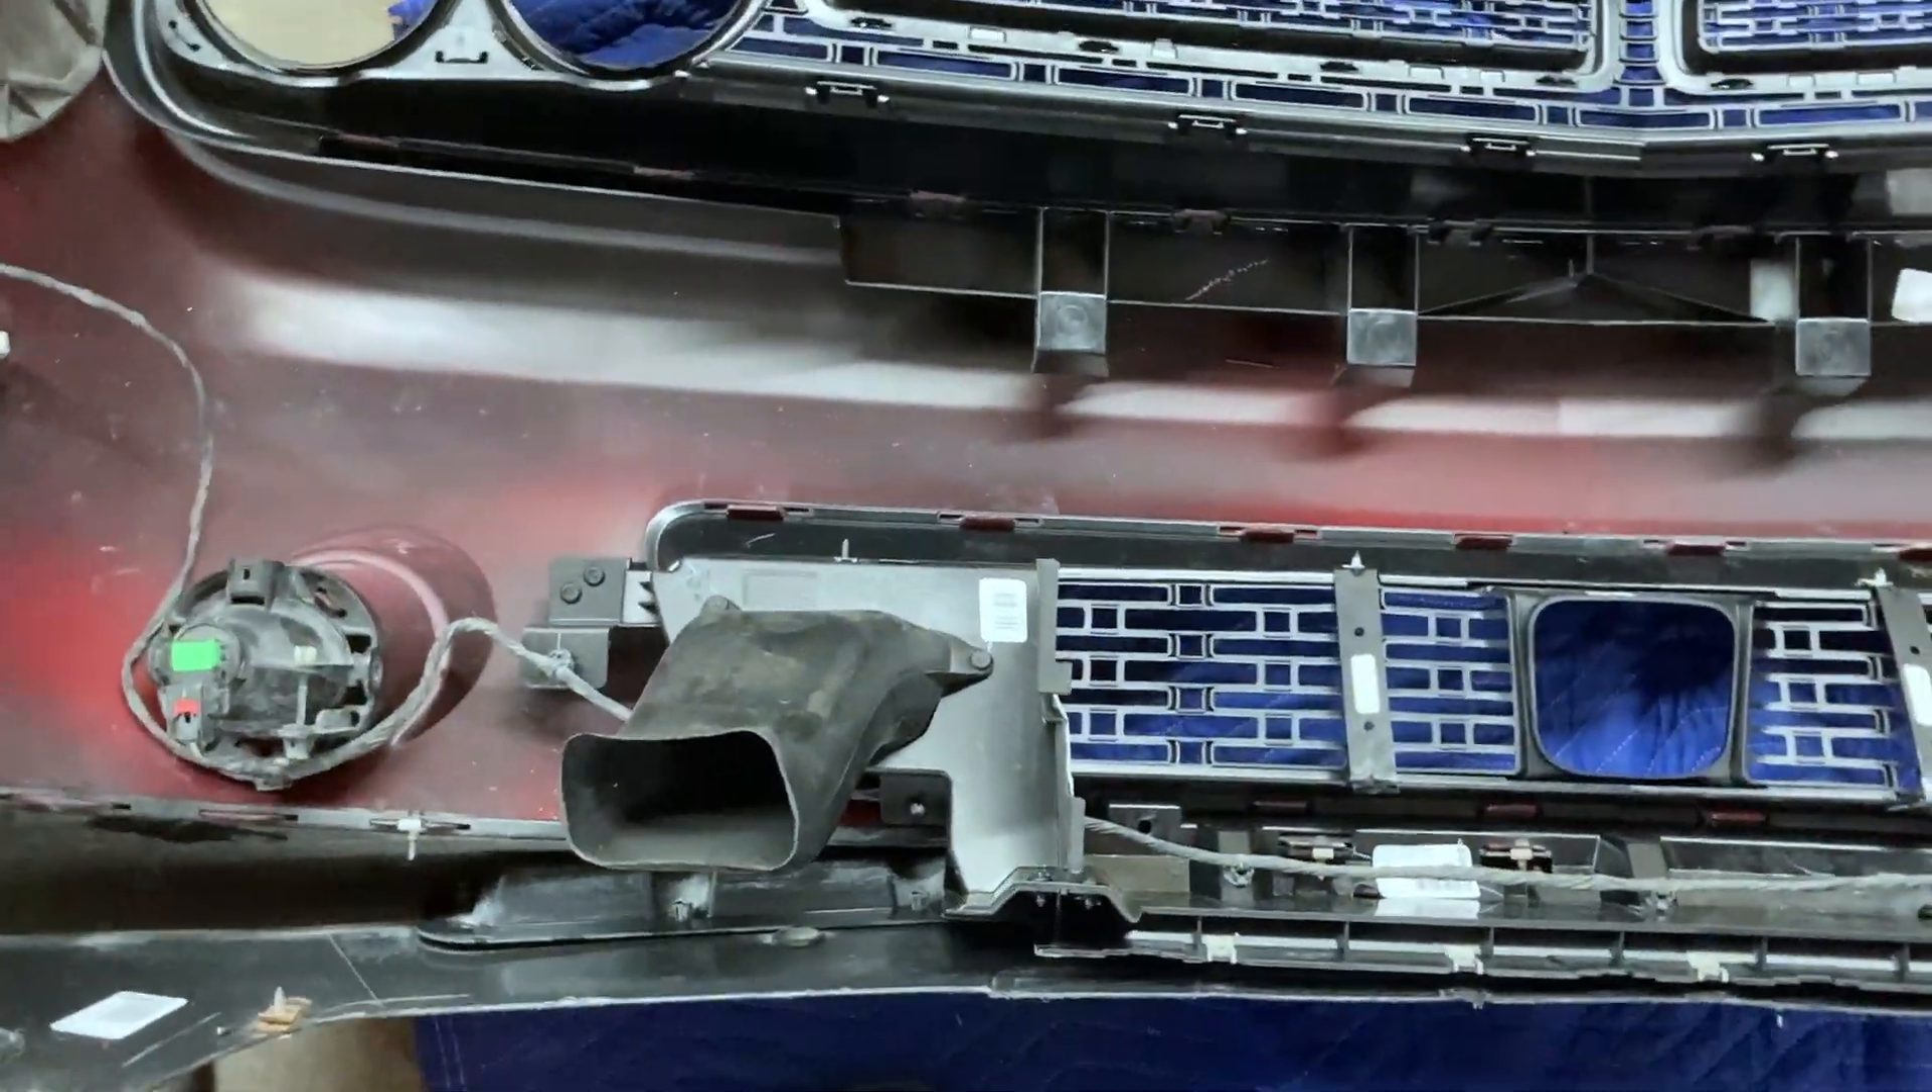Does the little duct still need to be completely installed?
No.